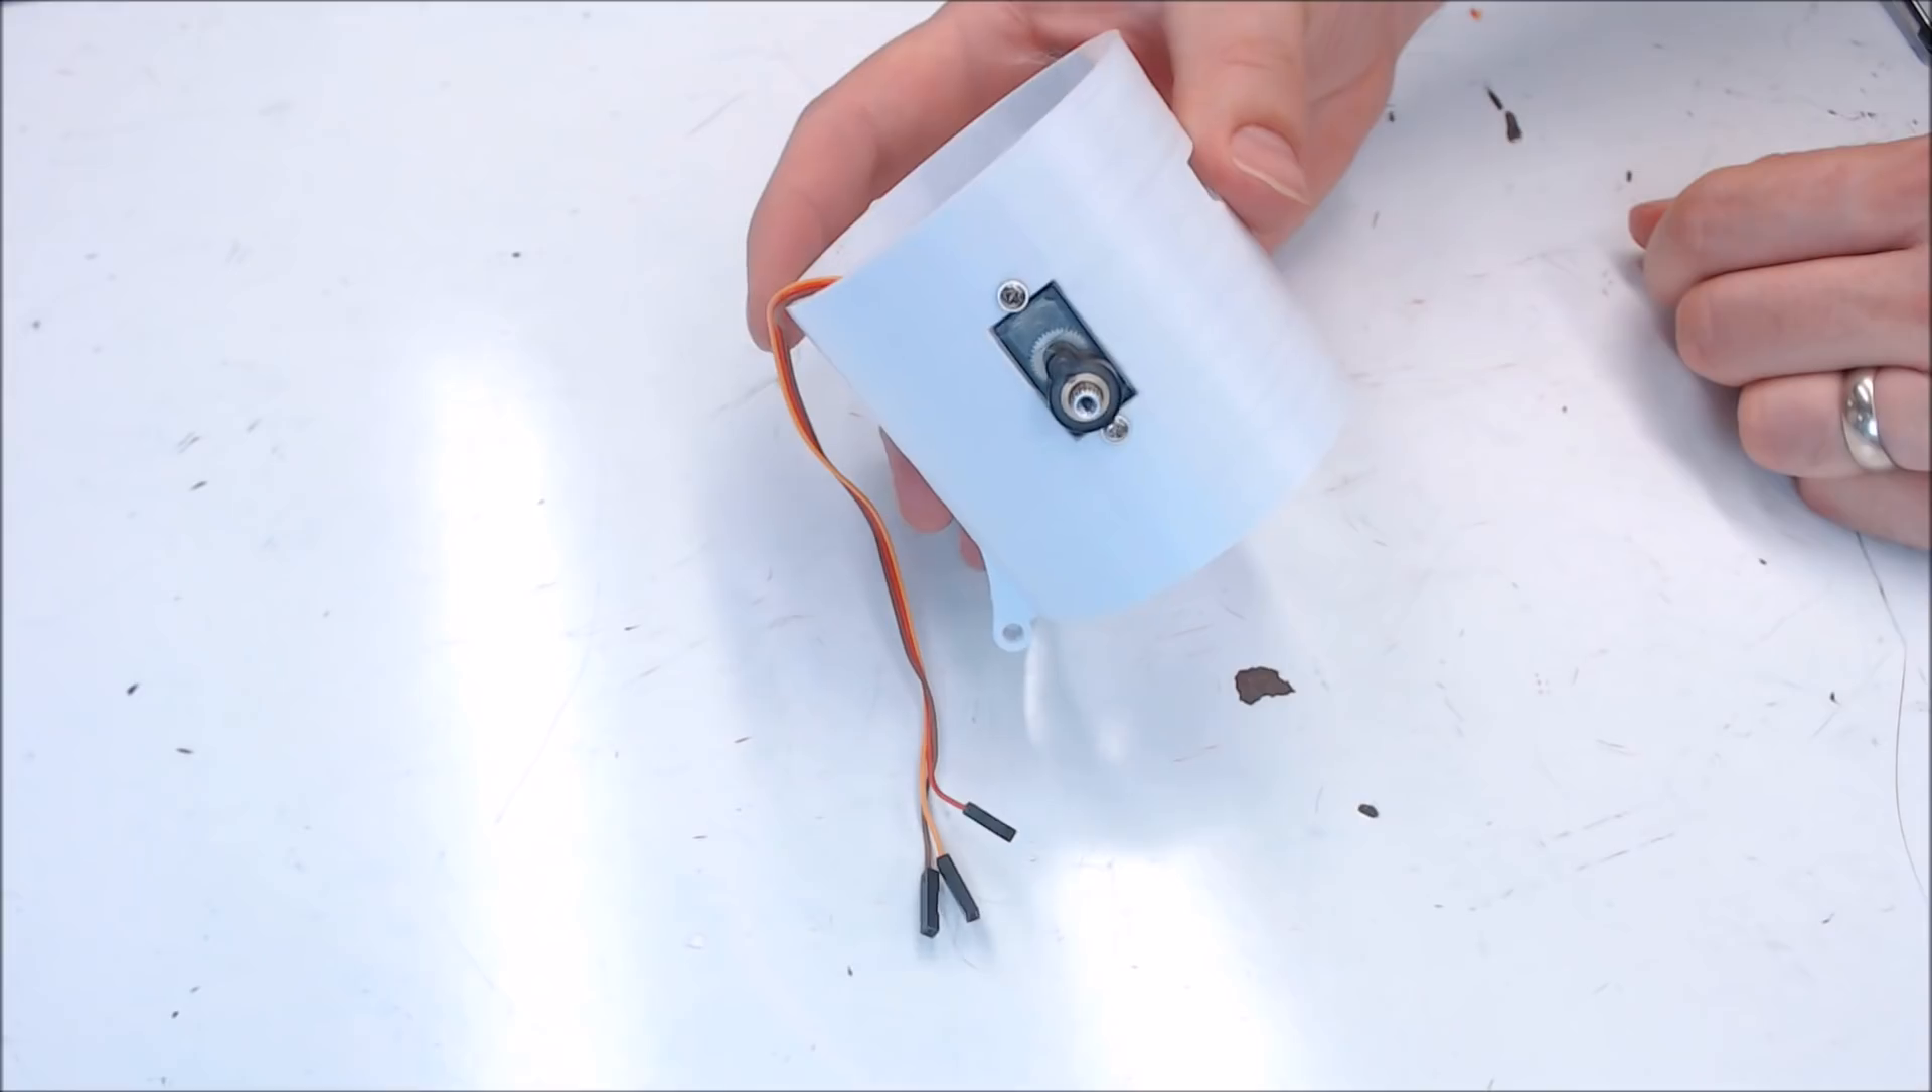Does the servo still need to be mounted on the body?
No.